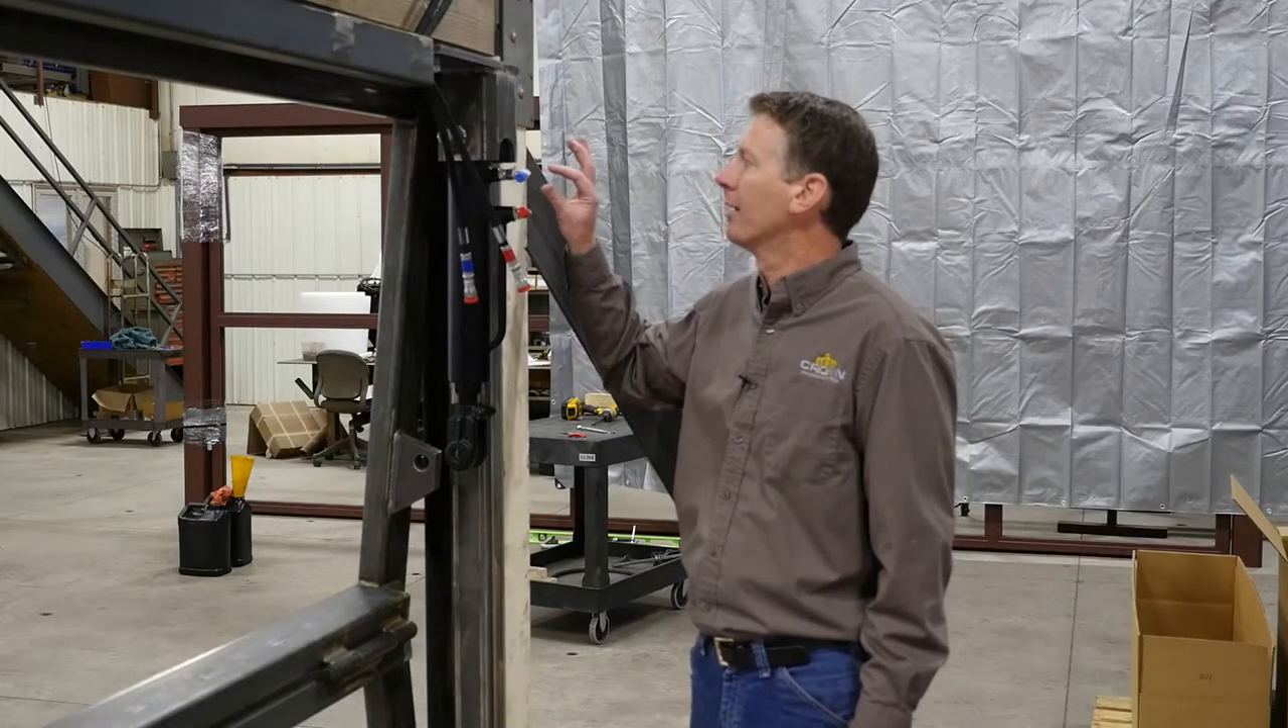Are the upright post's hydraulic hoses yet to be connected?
Yes.